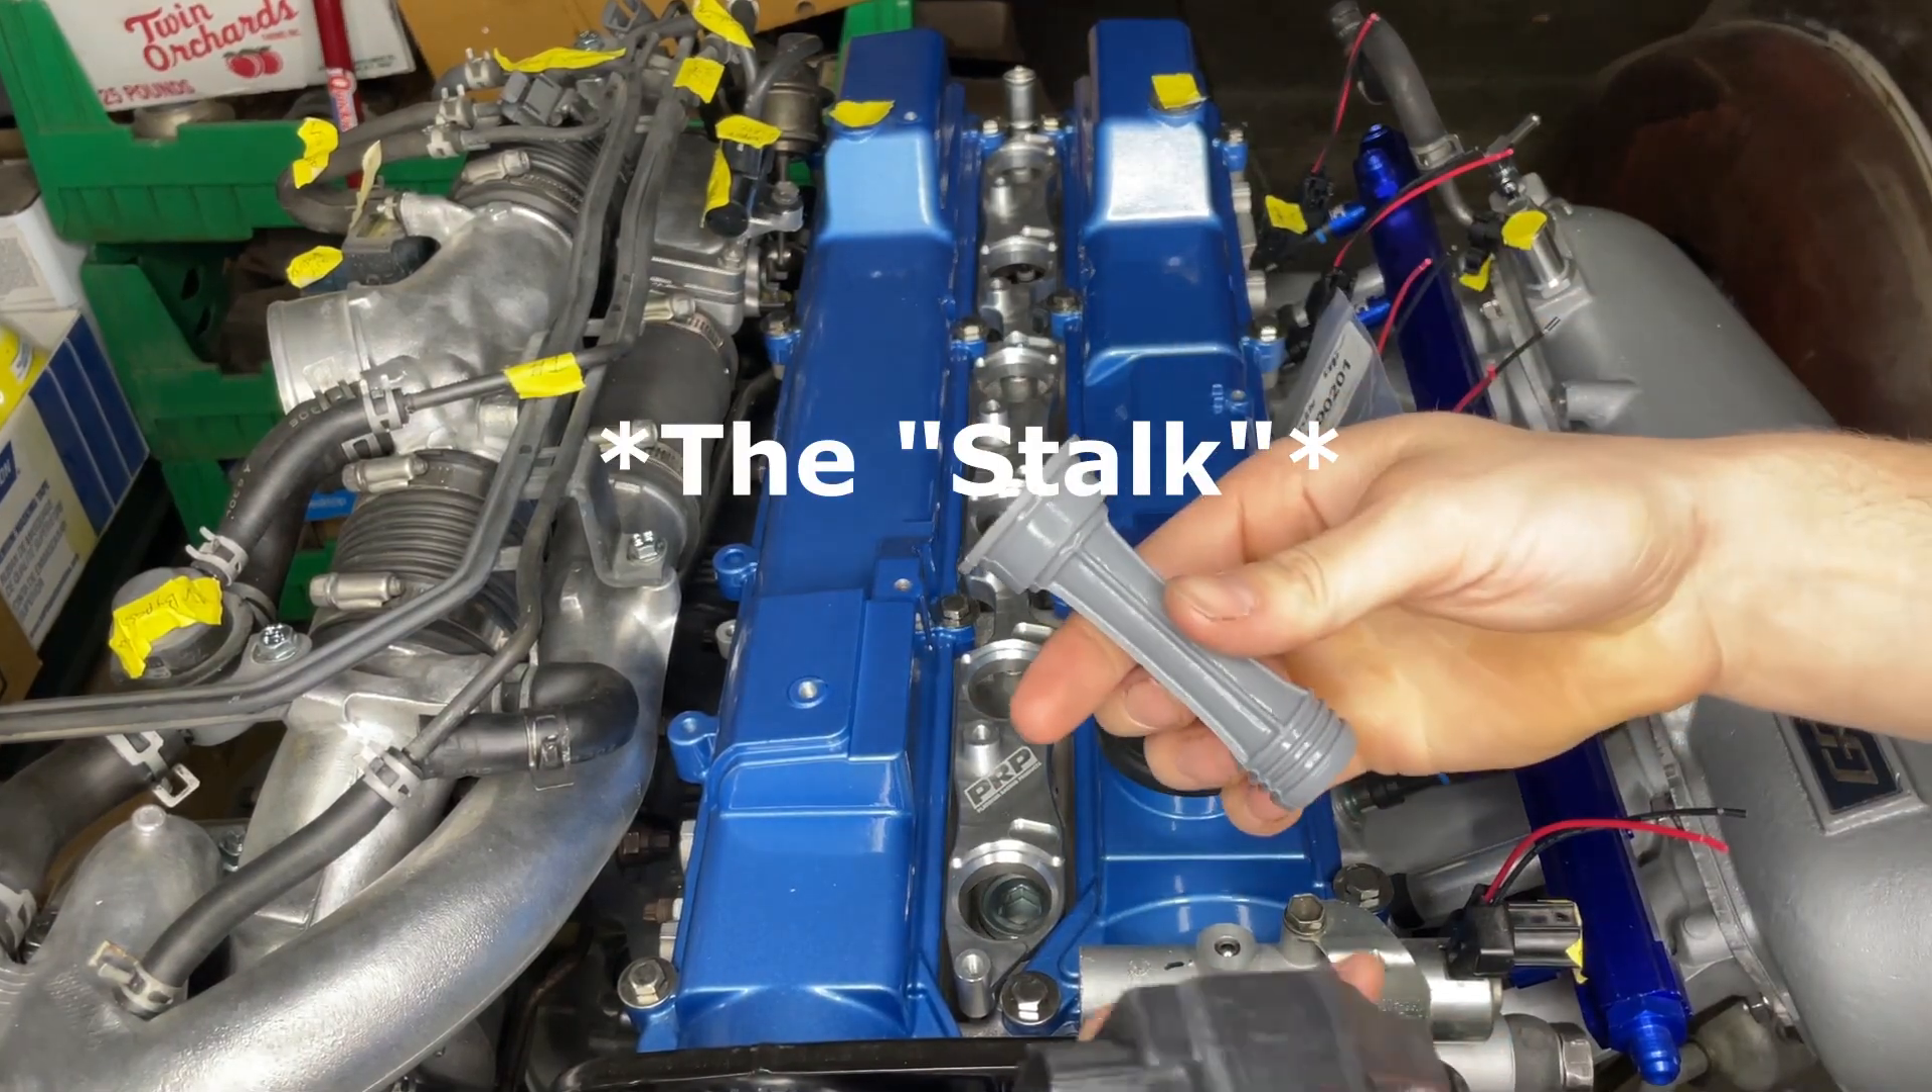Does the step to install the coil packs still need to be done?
Yes.